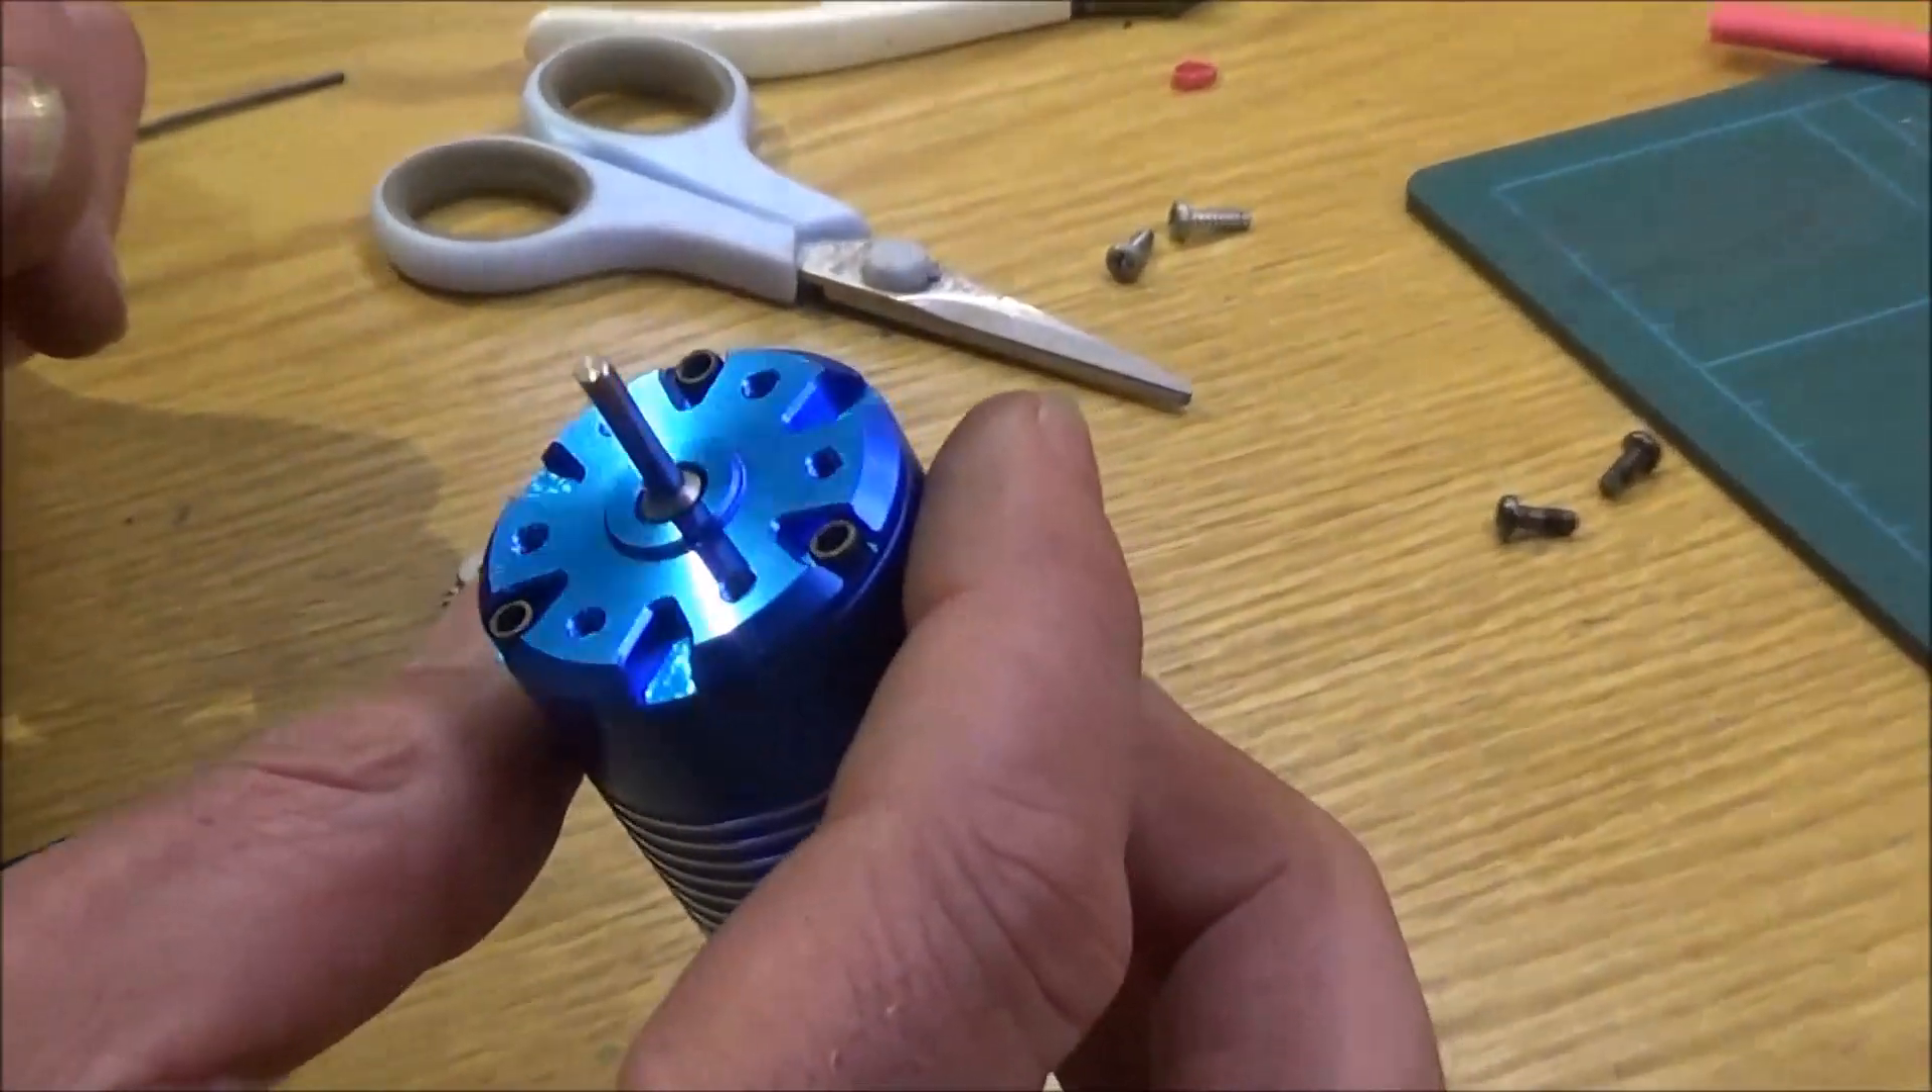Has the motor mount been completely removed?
Yes.